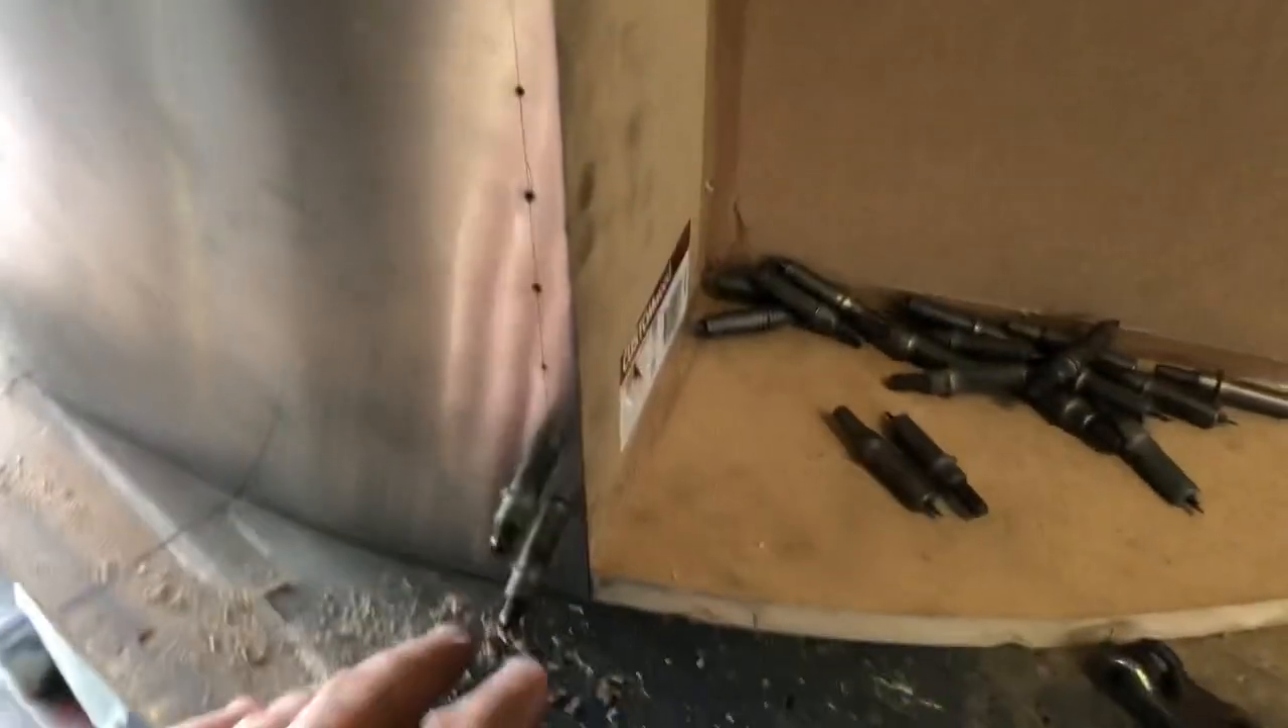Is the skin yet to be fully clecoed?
Yes.